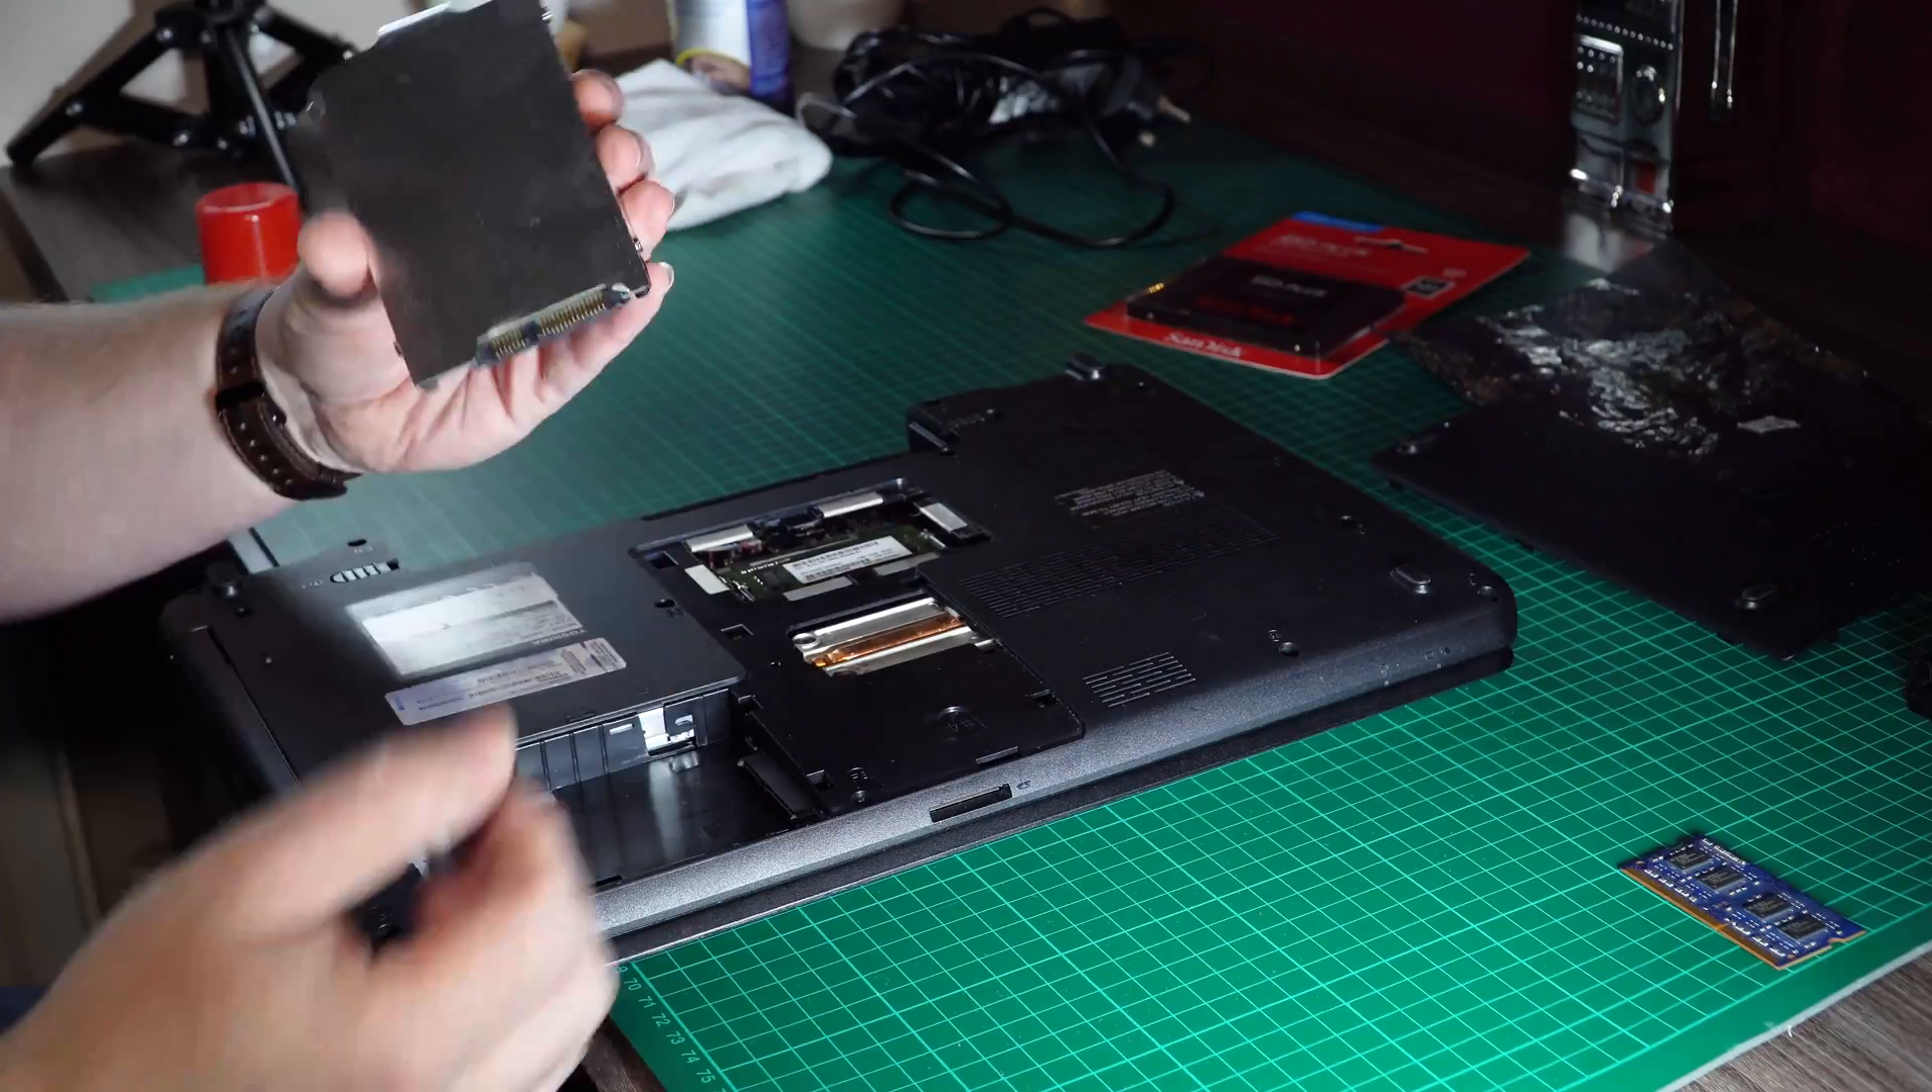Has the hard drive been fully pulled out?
Yes.